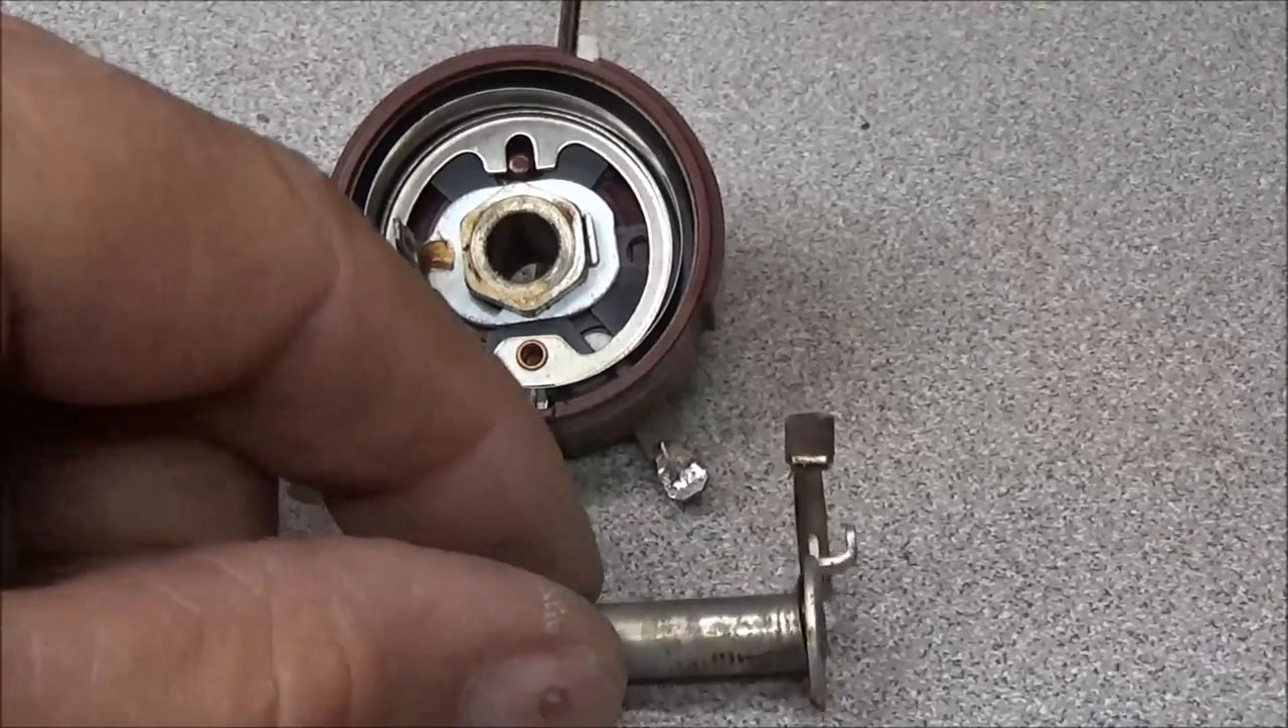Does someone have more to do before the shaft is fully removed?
No.